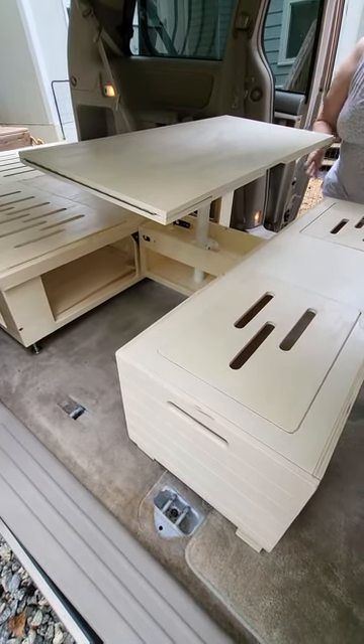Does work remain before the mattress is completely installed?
Yes.